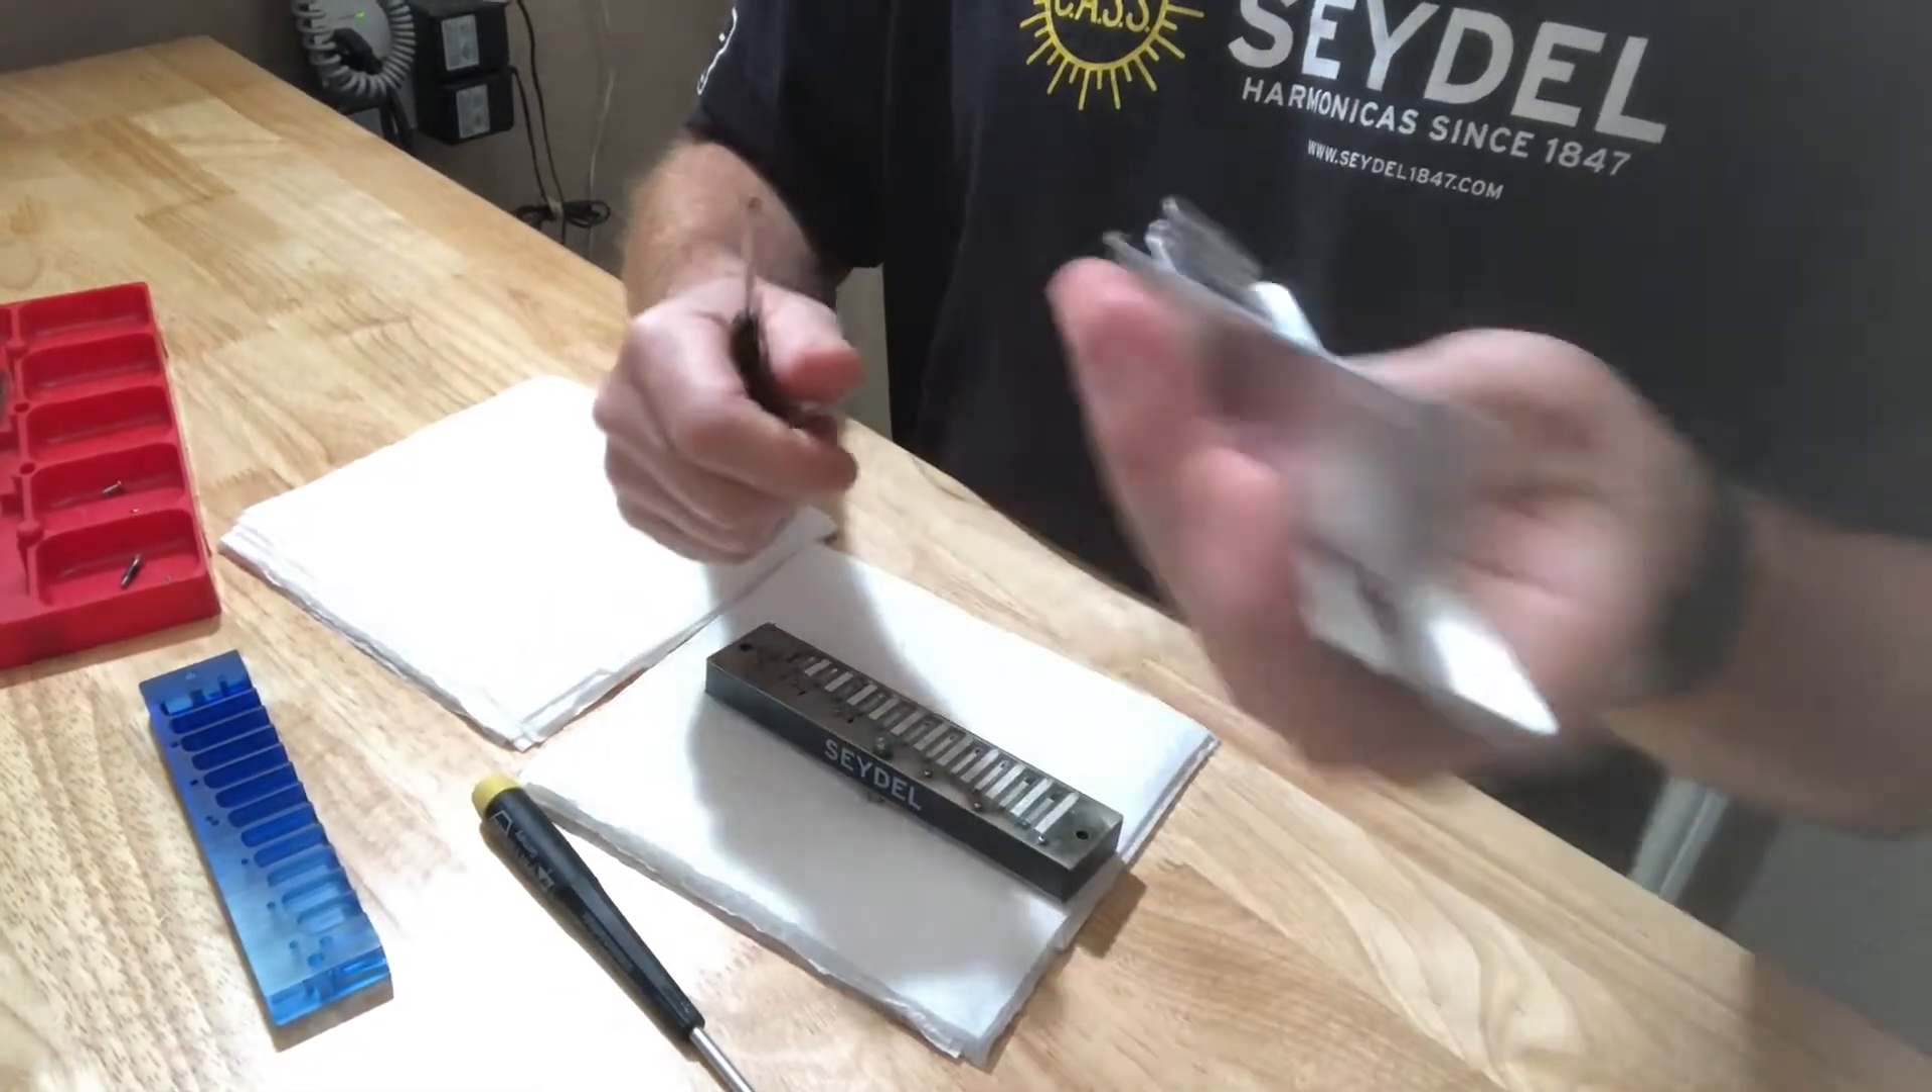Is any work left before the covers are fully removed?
No.